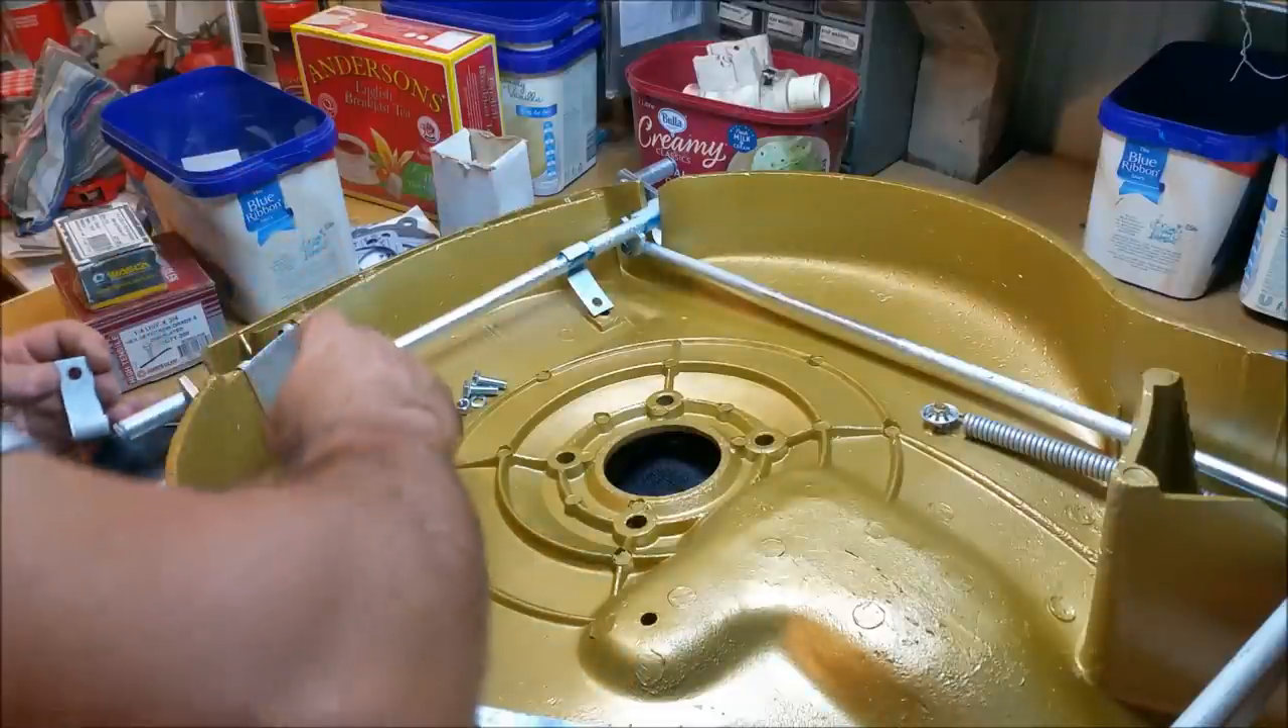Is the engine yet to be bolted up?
Yes.